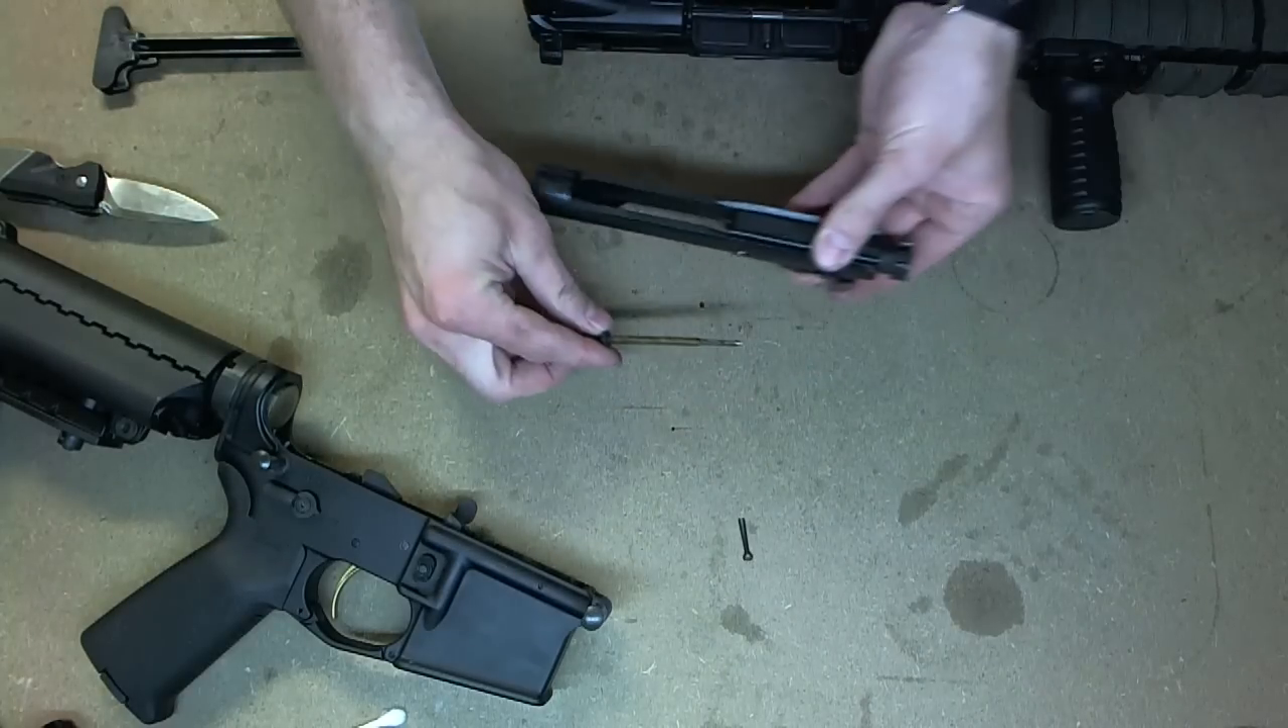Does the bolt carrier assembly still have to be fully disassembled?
Yes.